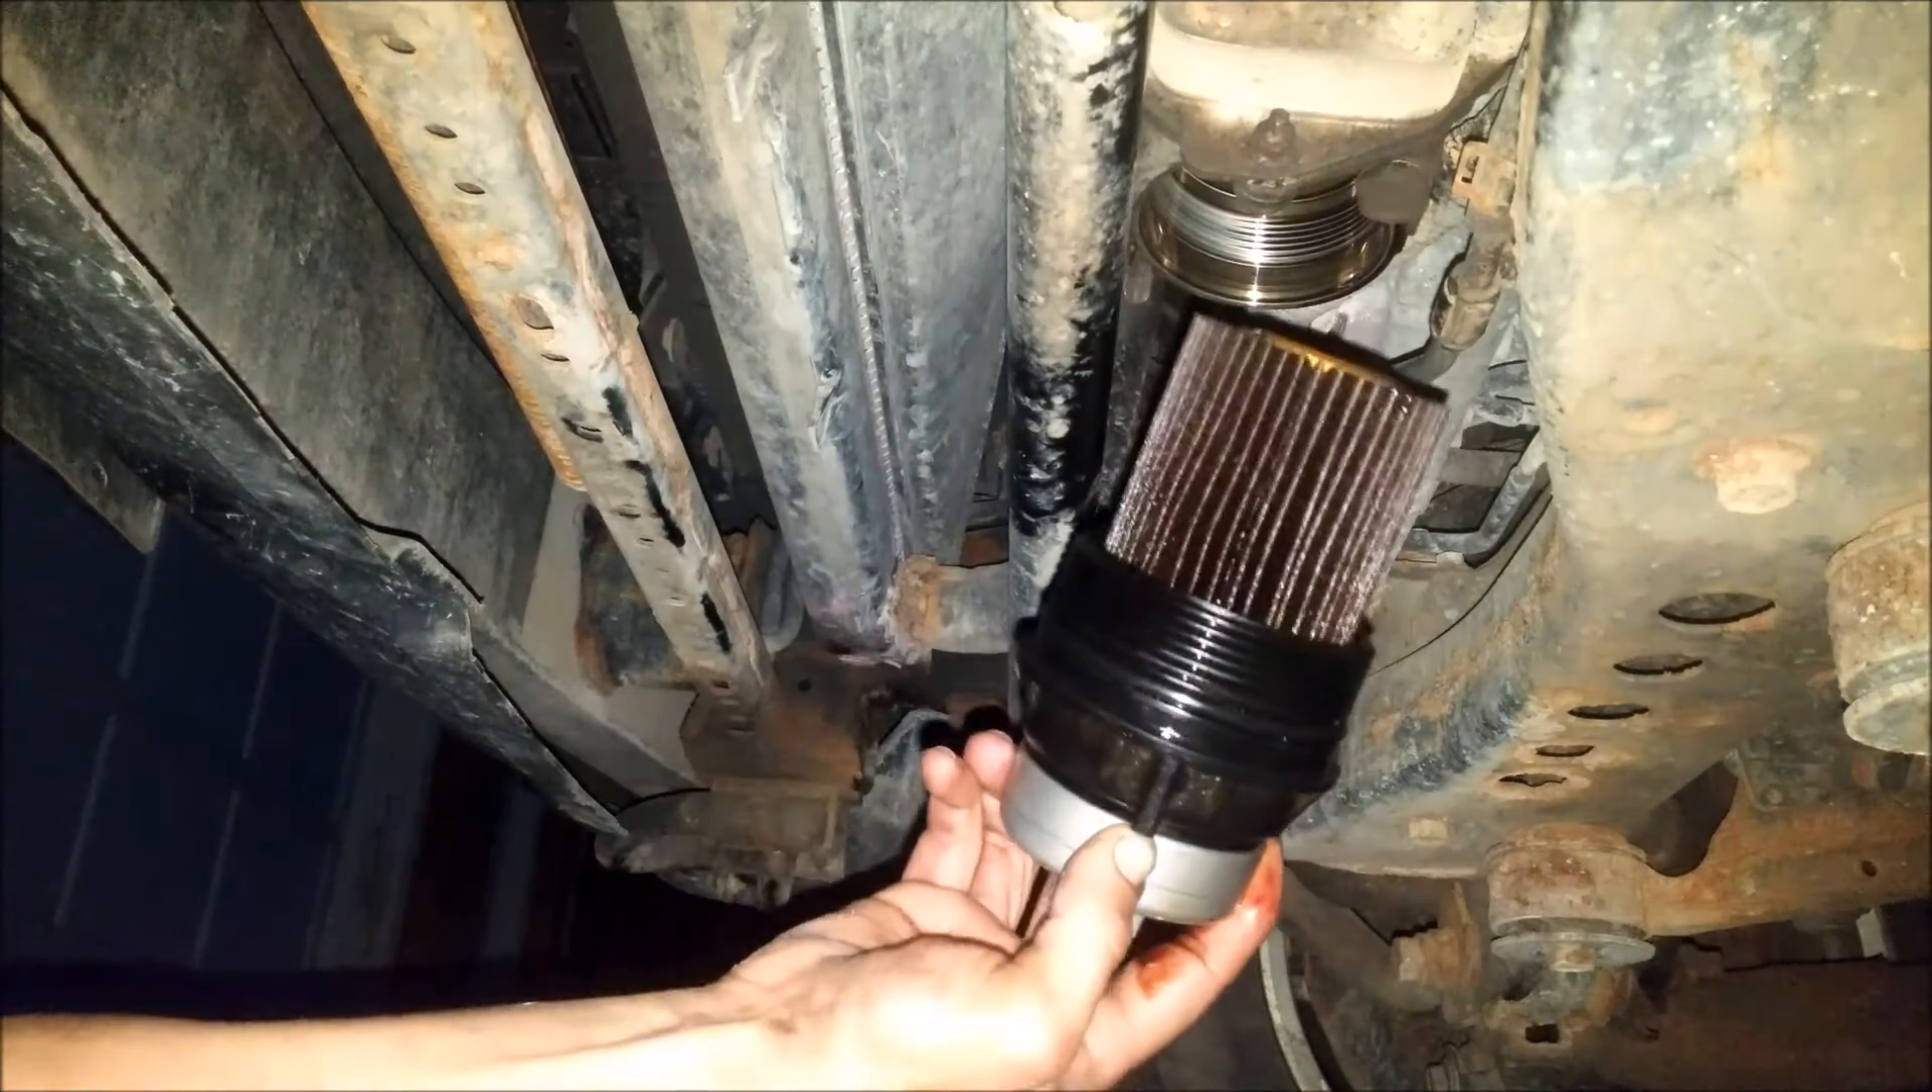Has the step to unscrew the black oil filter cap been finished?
Yes.